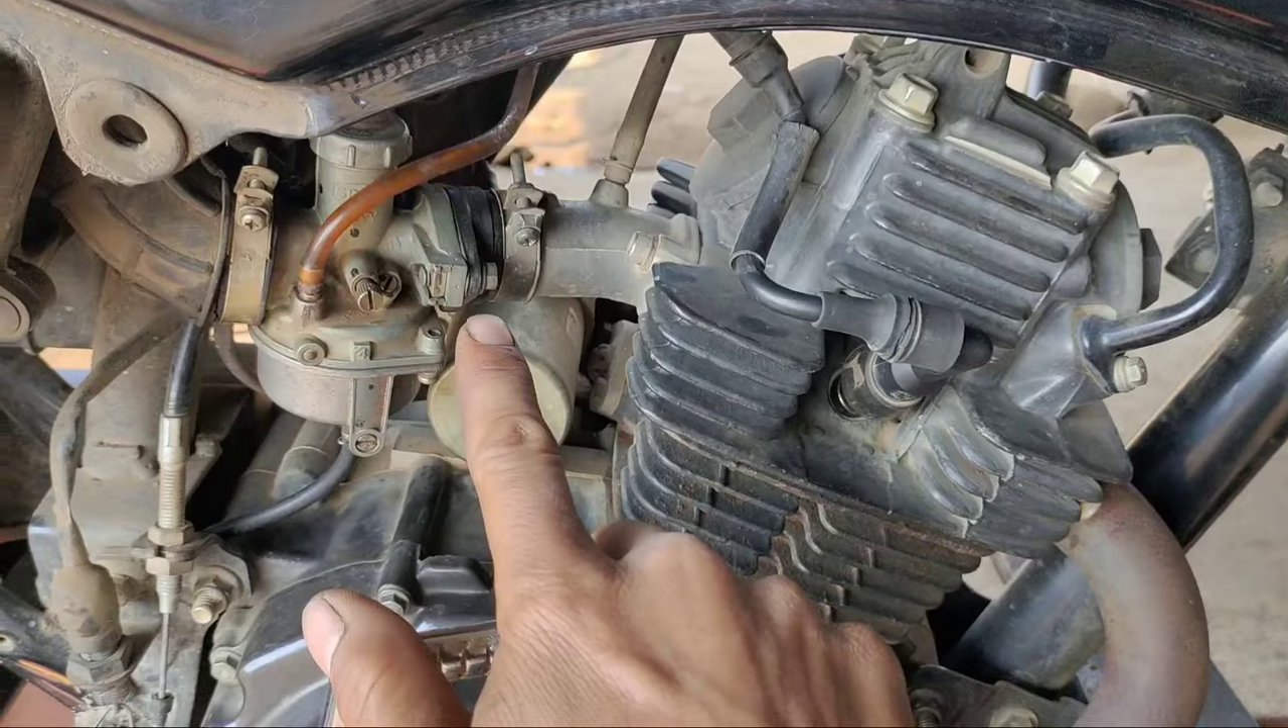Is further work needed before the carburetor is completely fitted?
No.